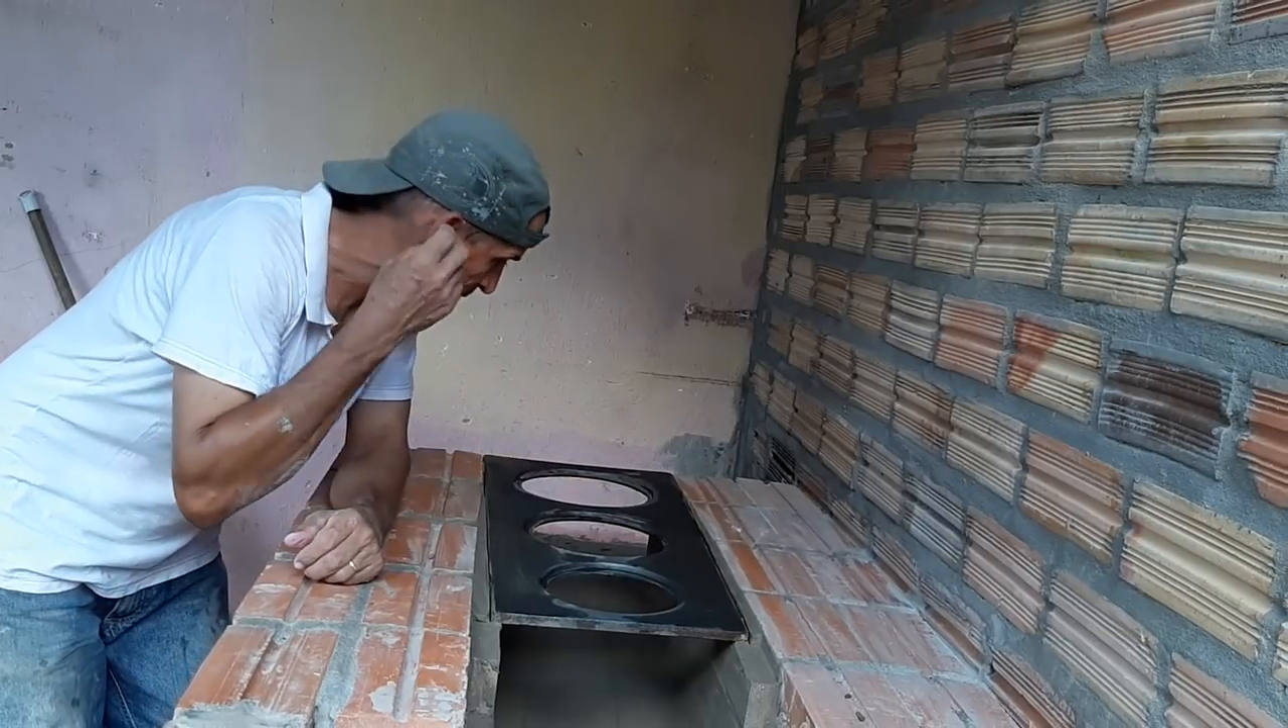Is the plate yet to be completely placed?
No.